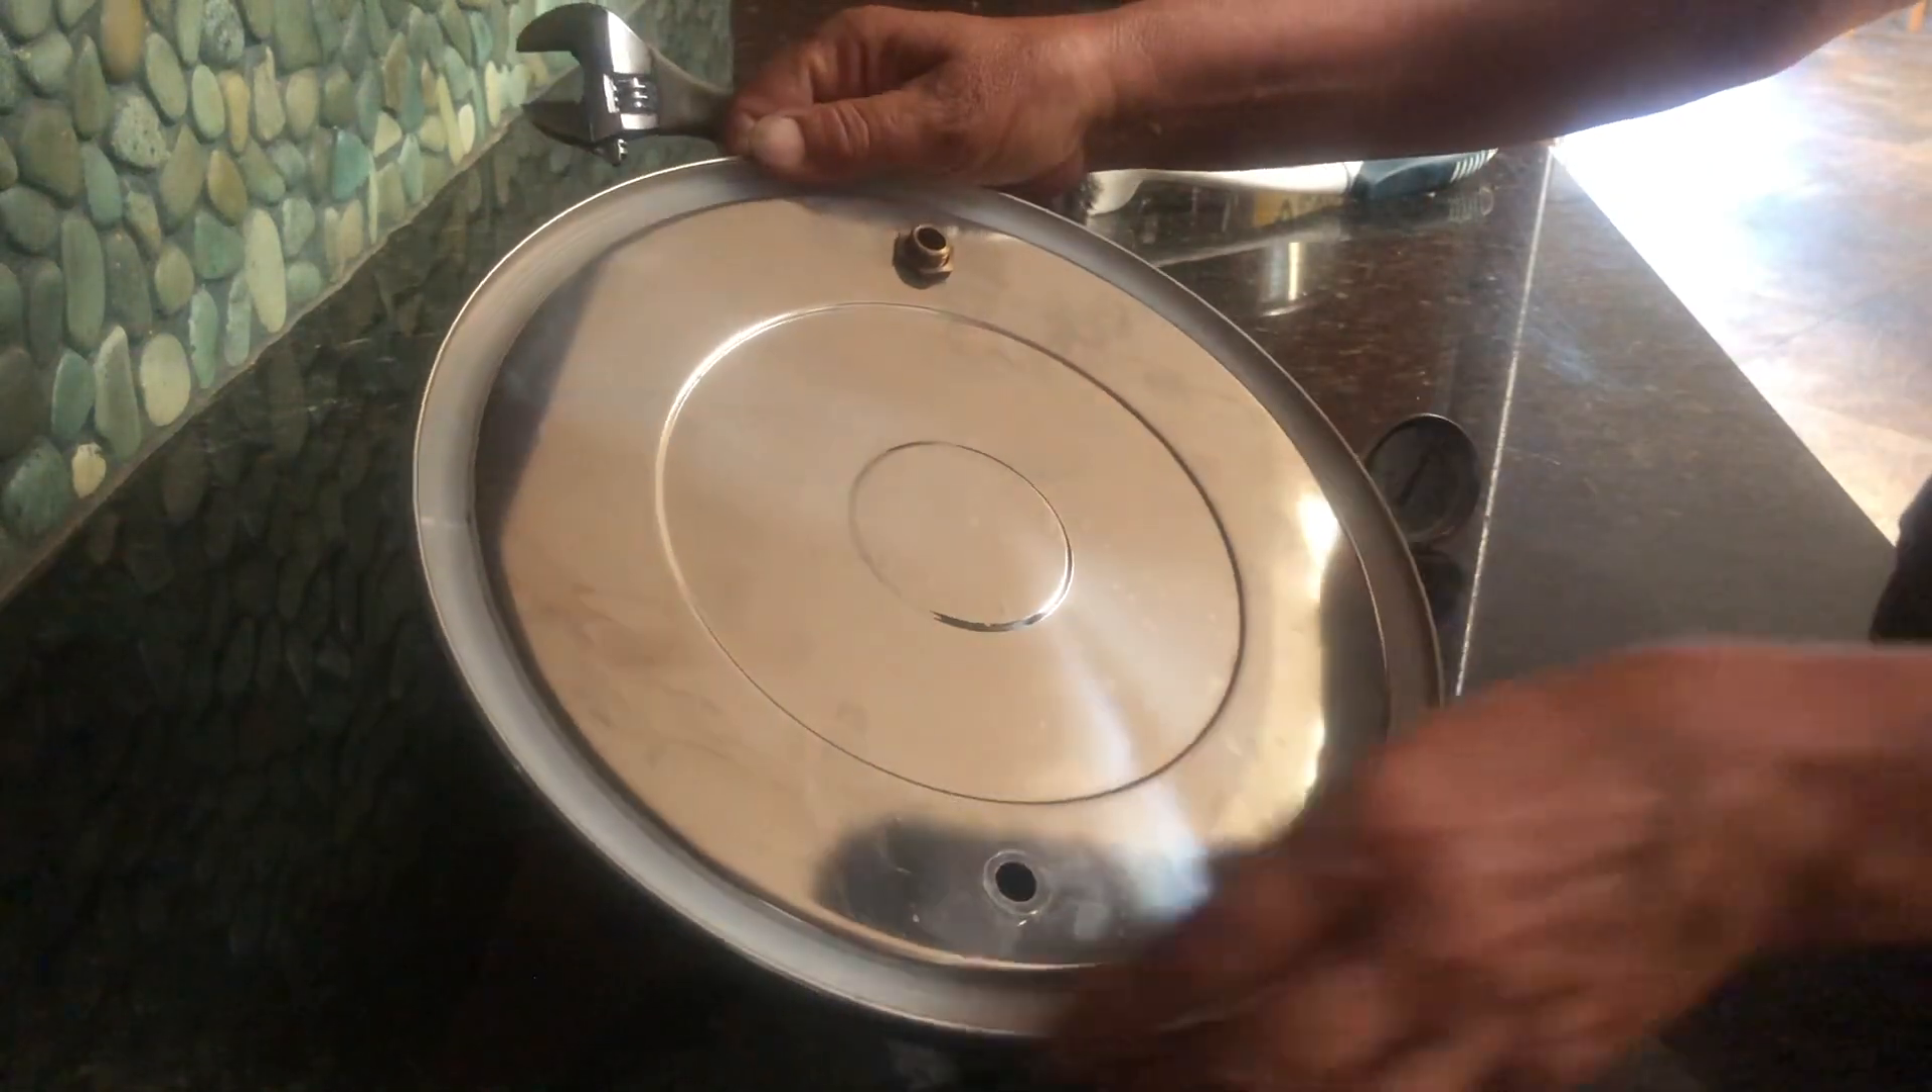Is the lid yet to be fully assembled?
Yes.